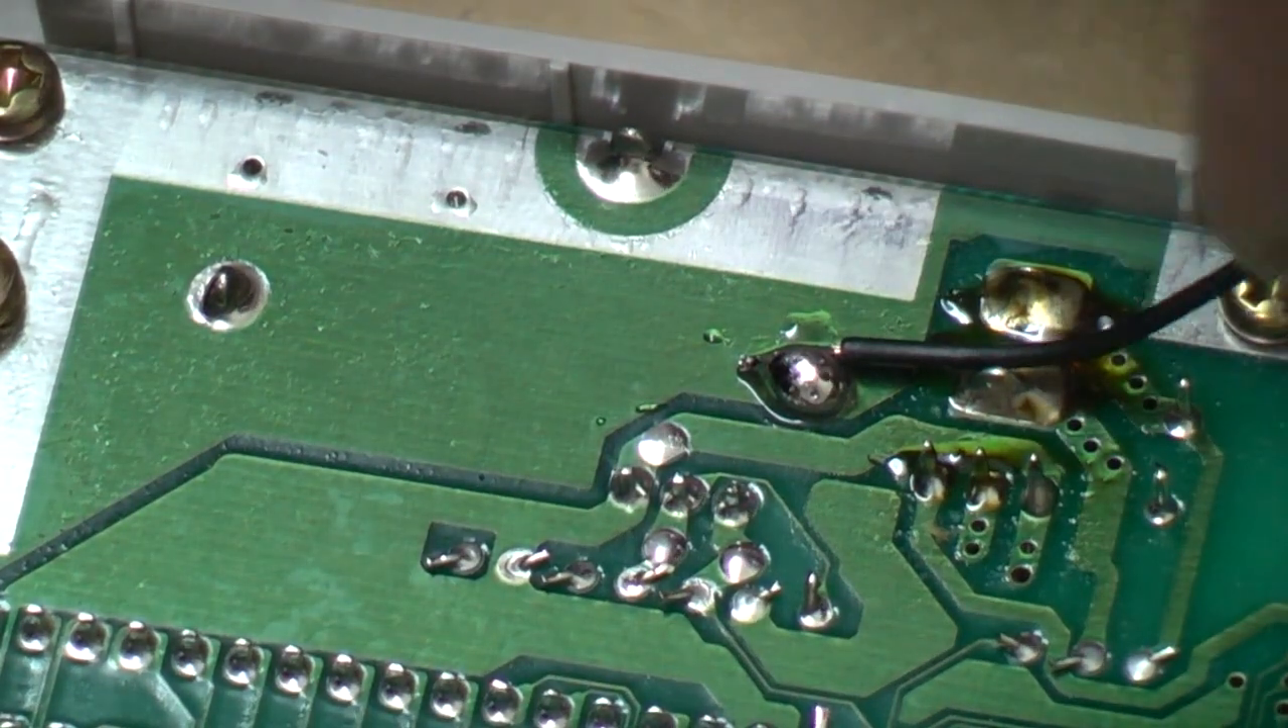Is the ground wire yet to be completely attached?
No.